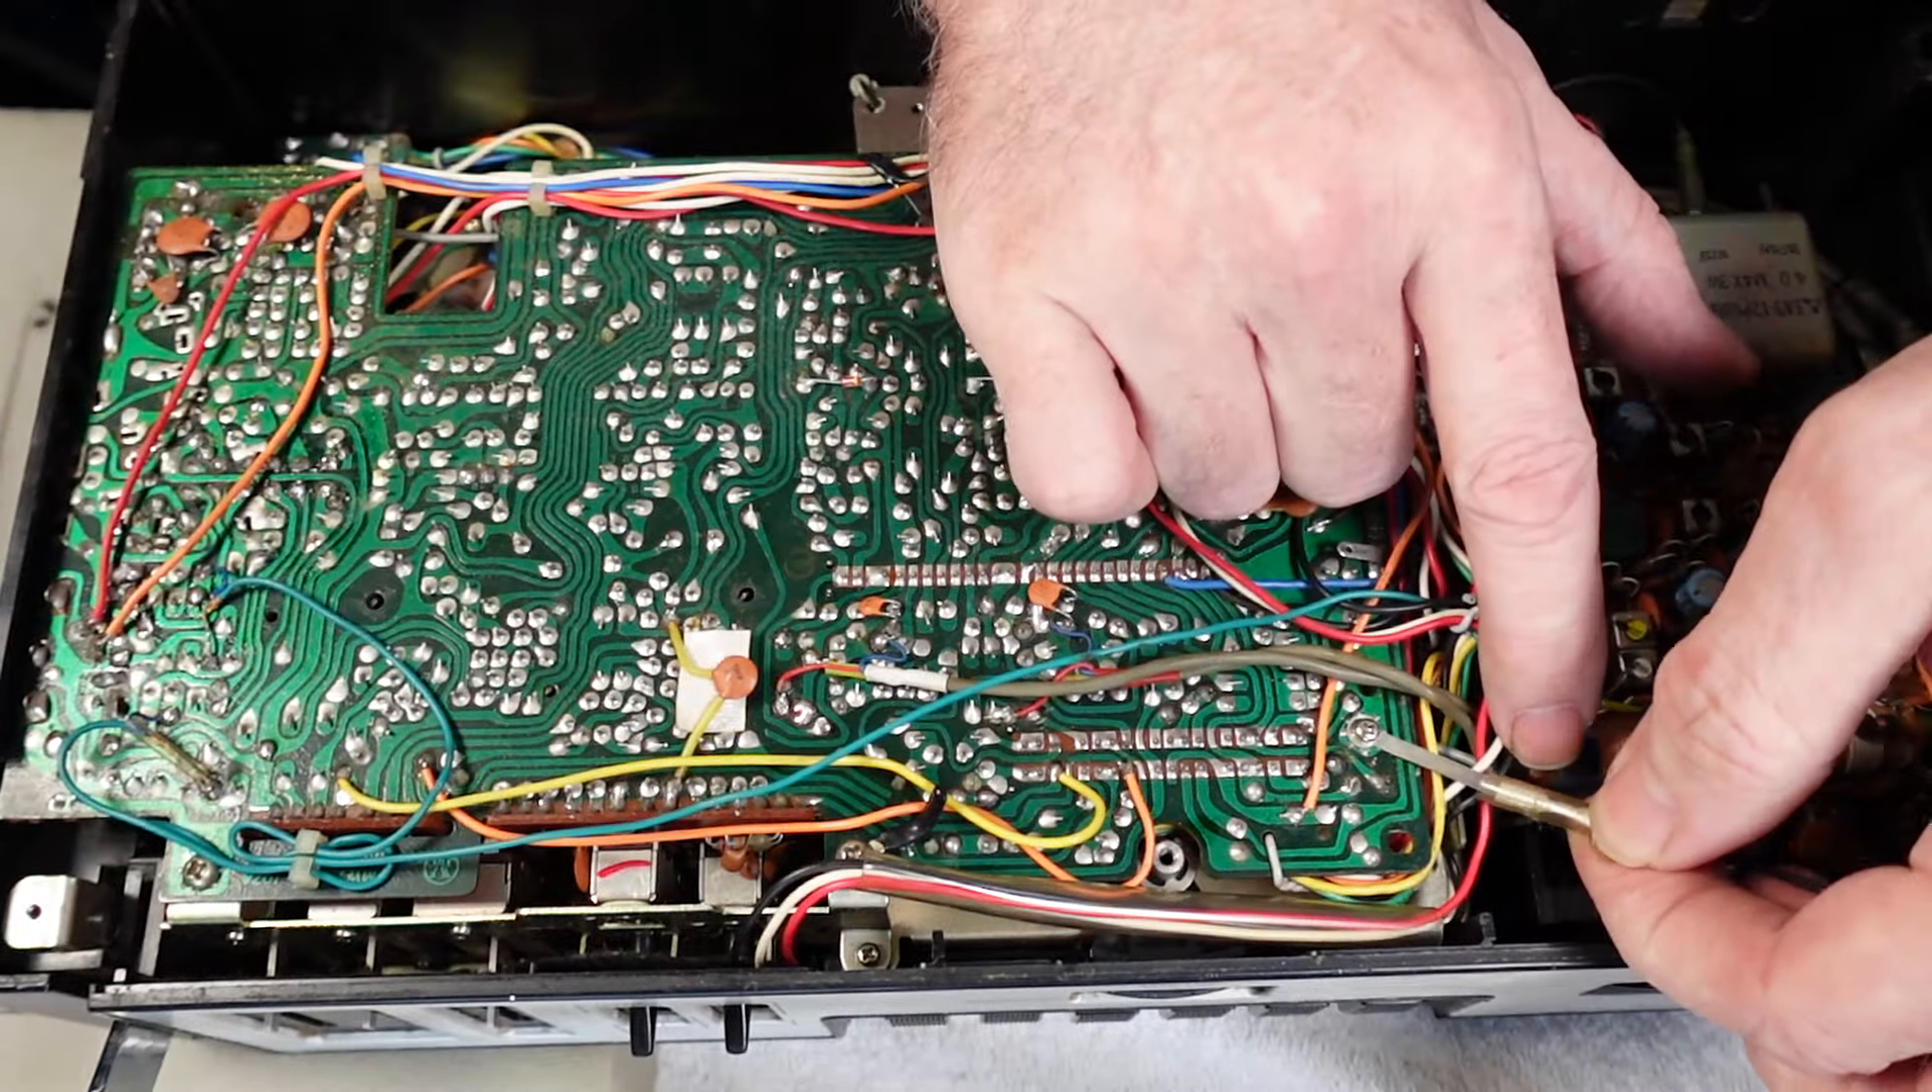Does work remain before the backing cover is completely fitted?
Yes.